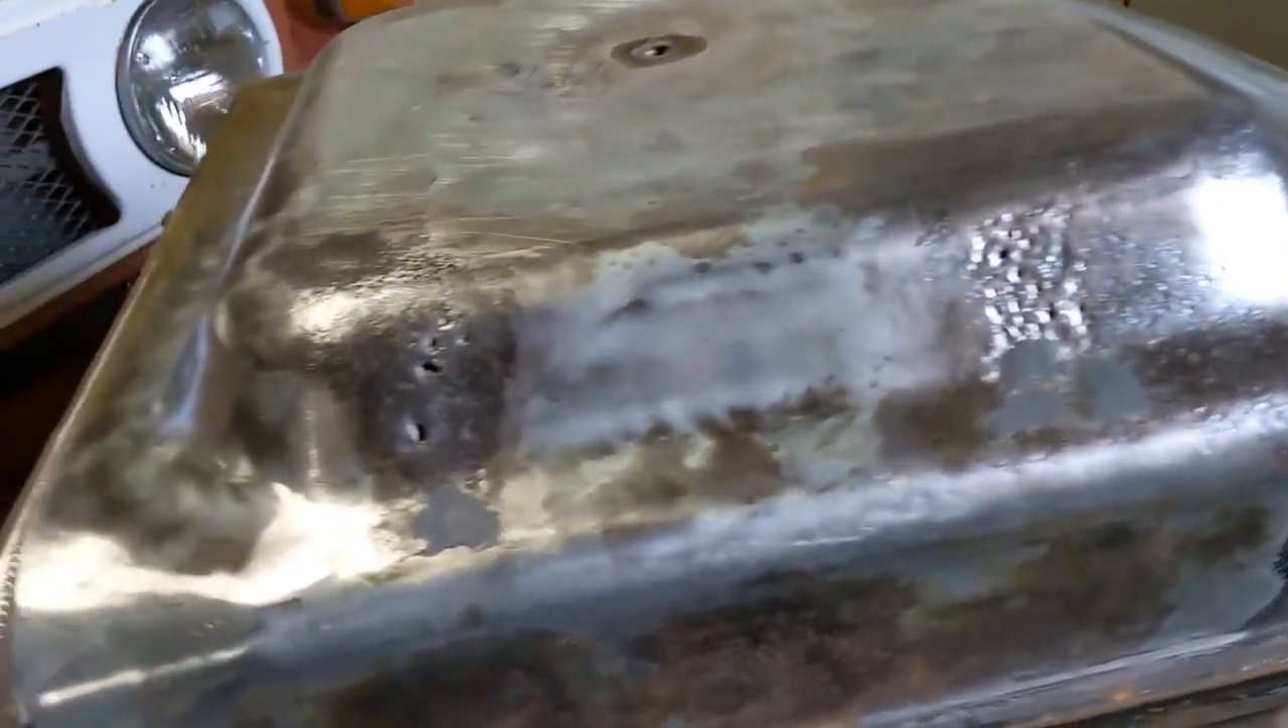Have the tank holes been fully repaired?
No.